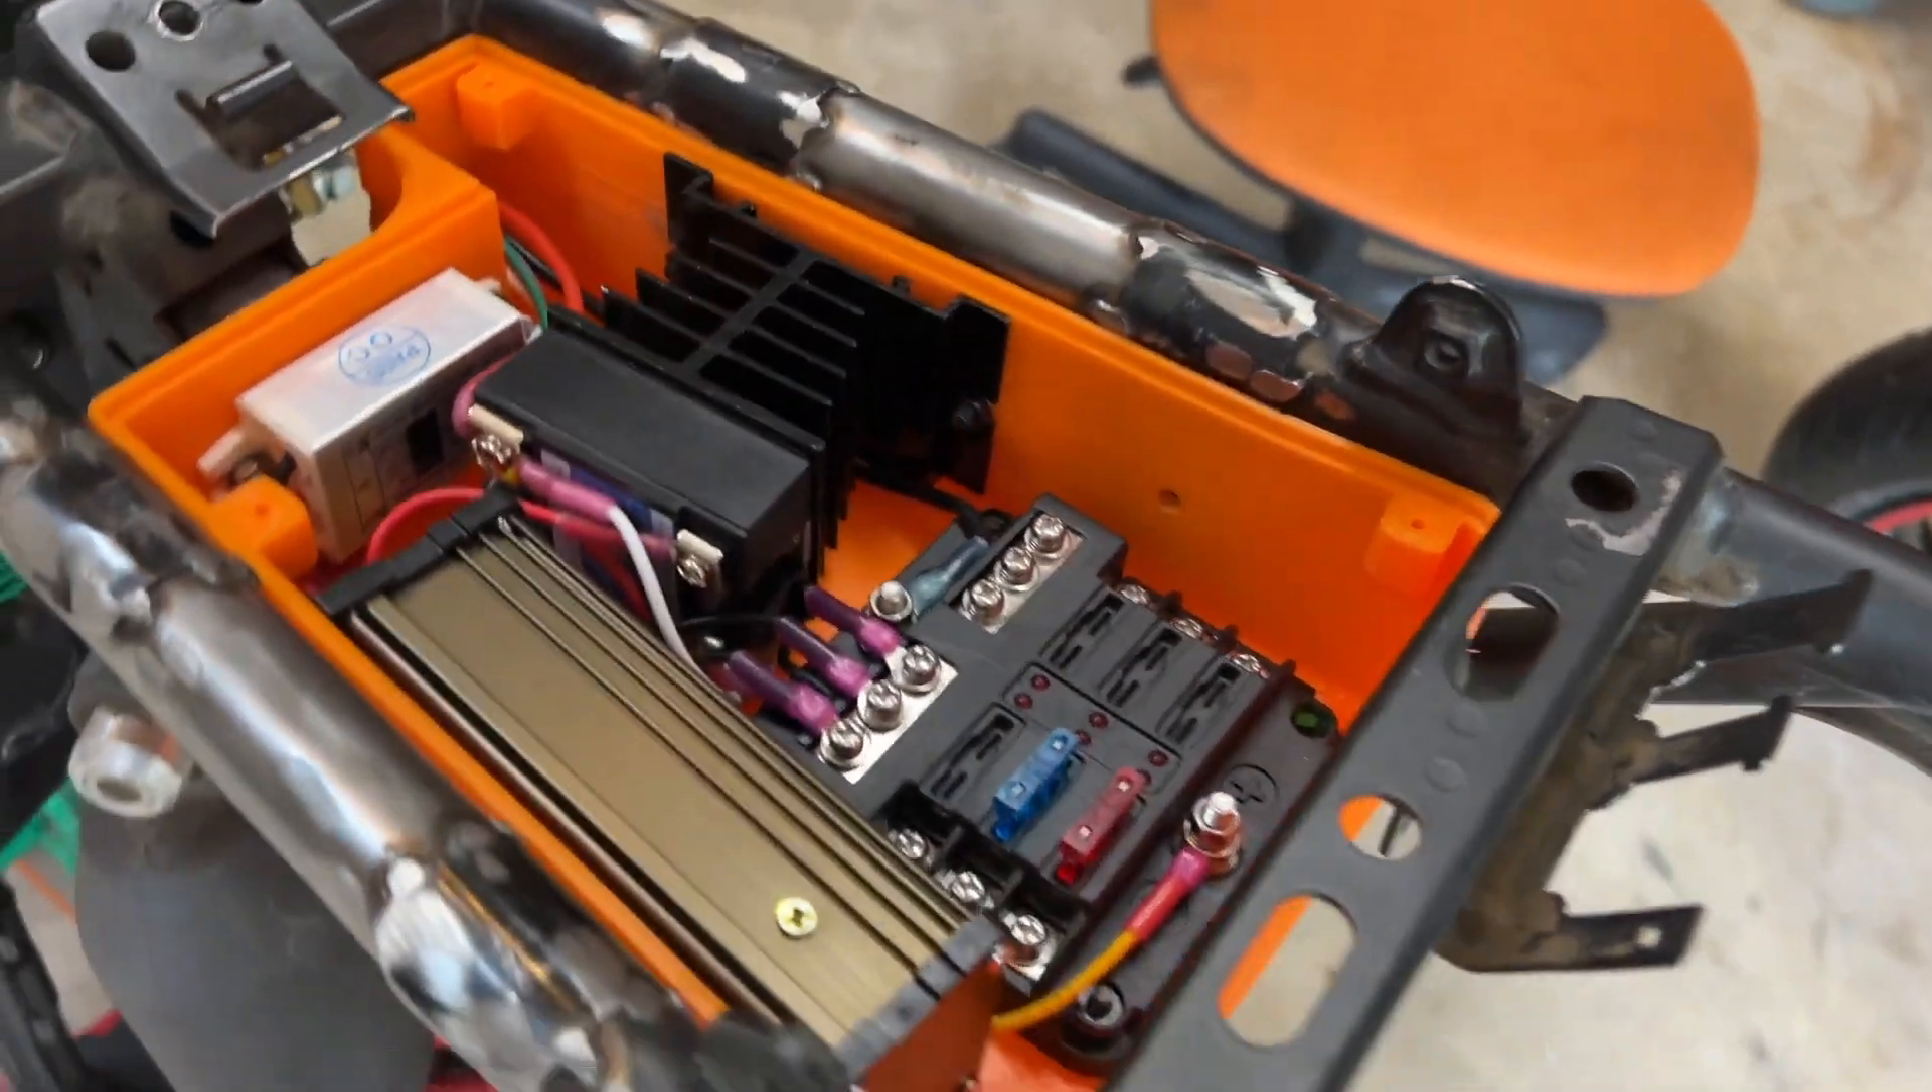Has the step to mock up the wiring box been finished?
Yes.